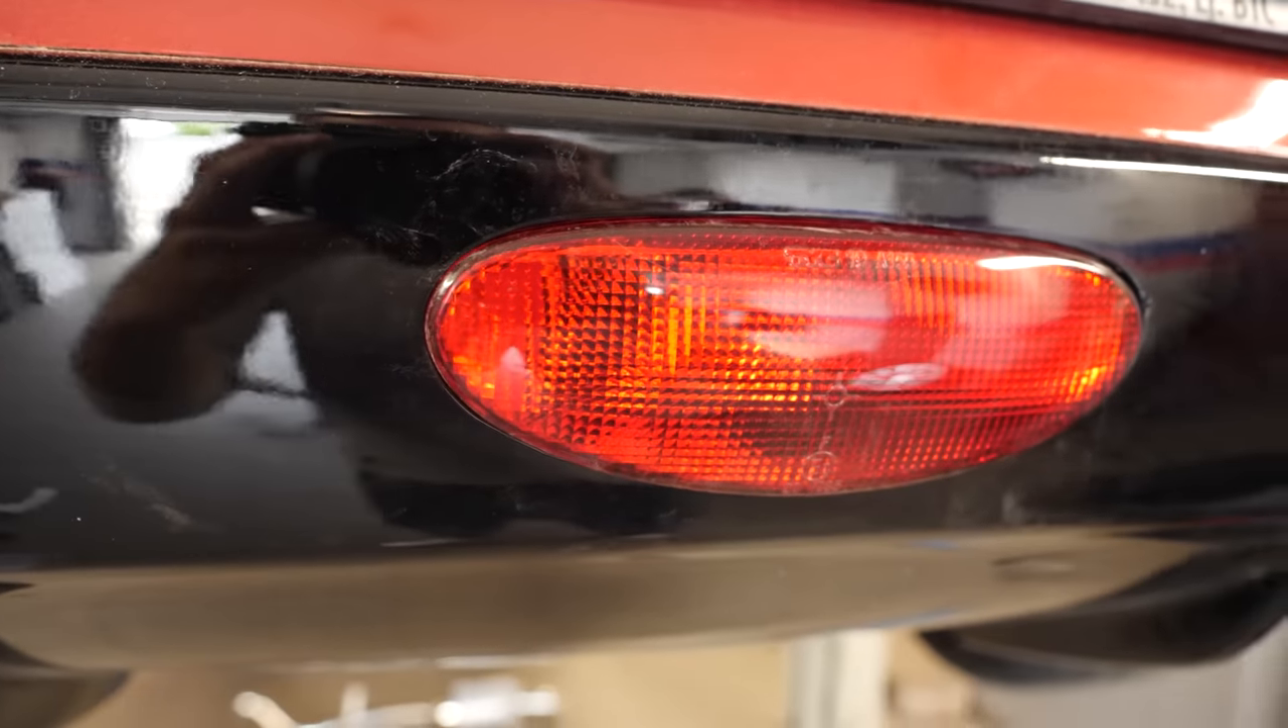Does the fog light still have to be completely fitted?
No.